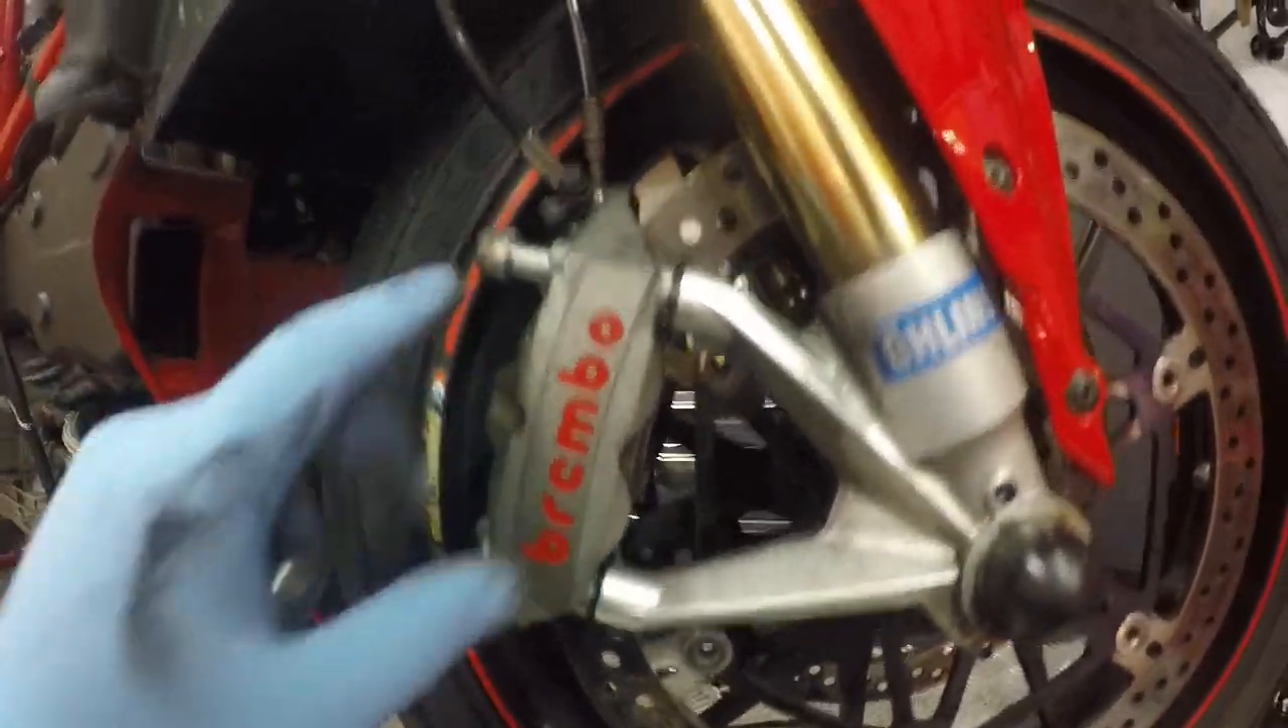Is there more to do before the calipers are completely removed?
Yes.